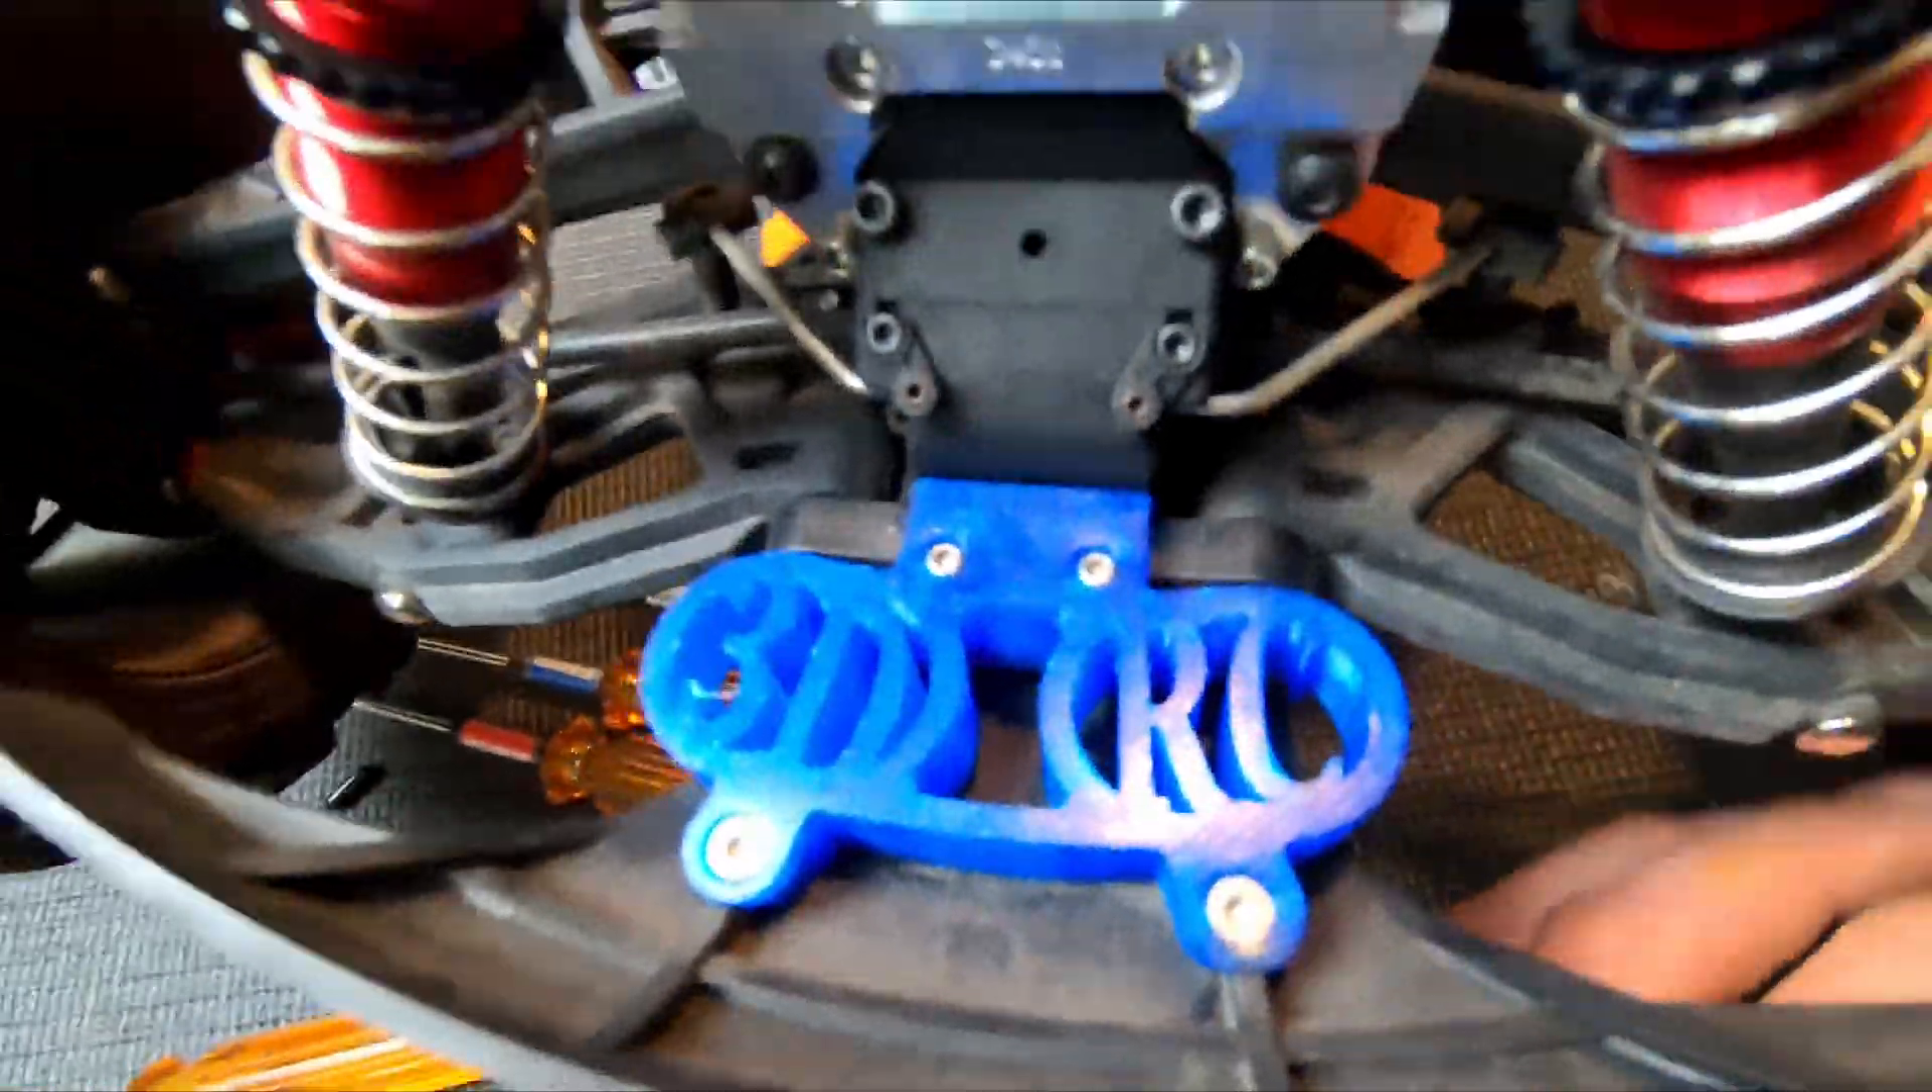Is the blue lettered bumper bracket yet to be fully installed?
No.